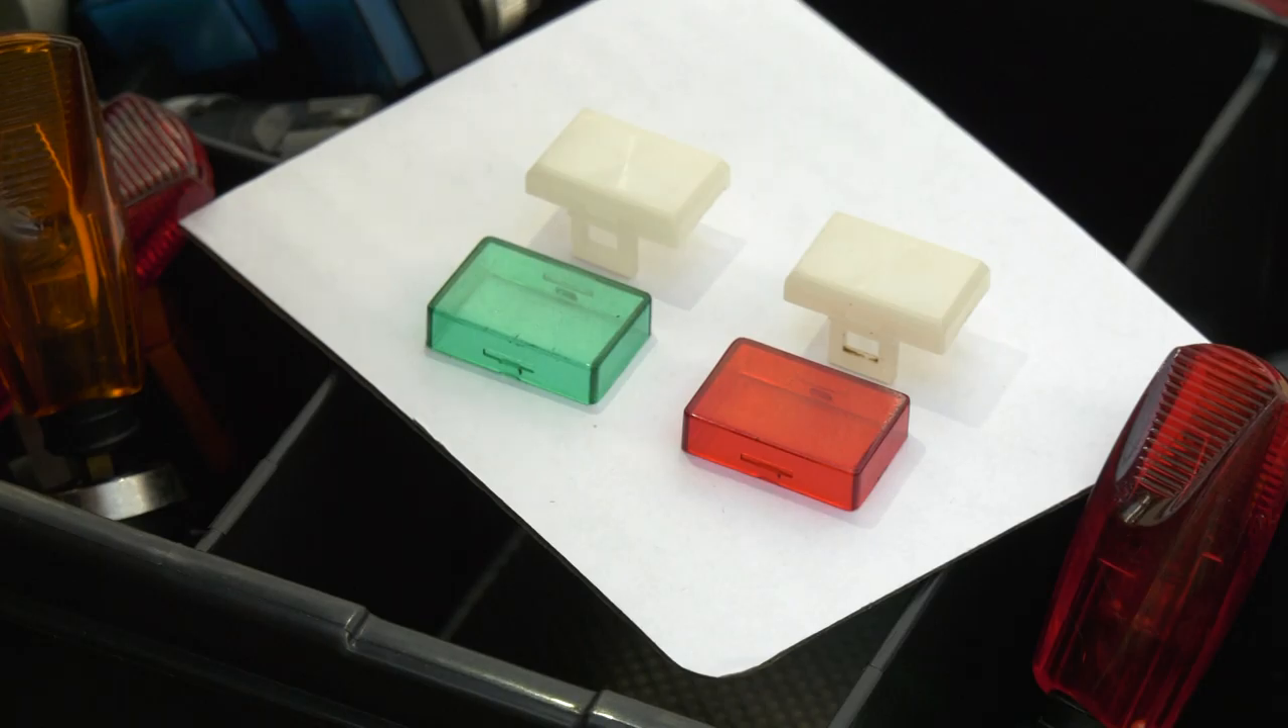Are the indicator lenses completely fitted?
No.